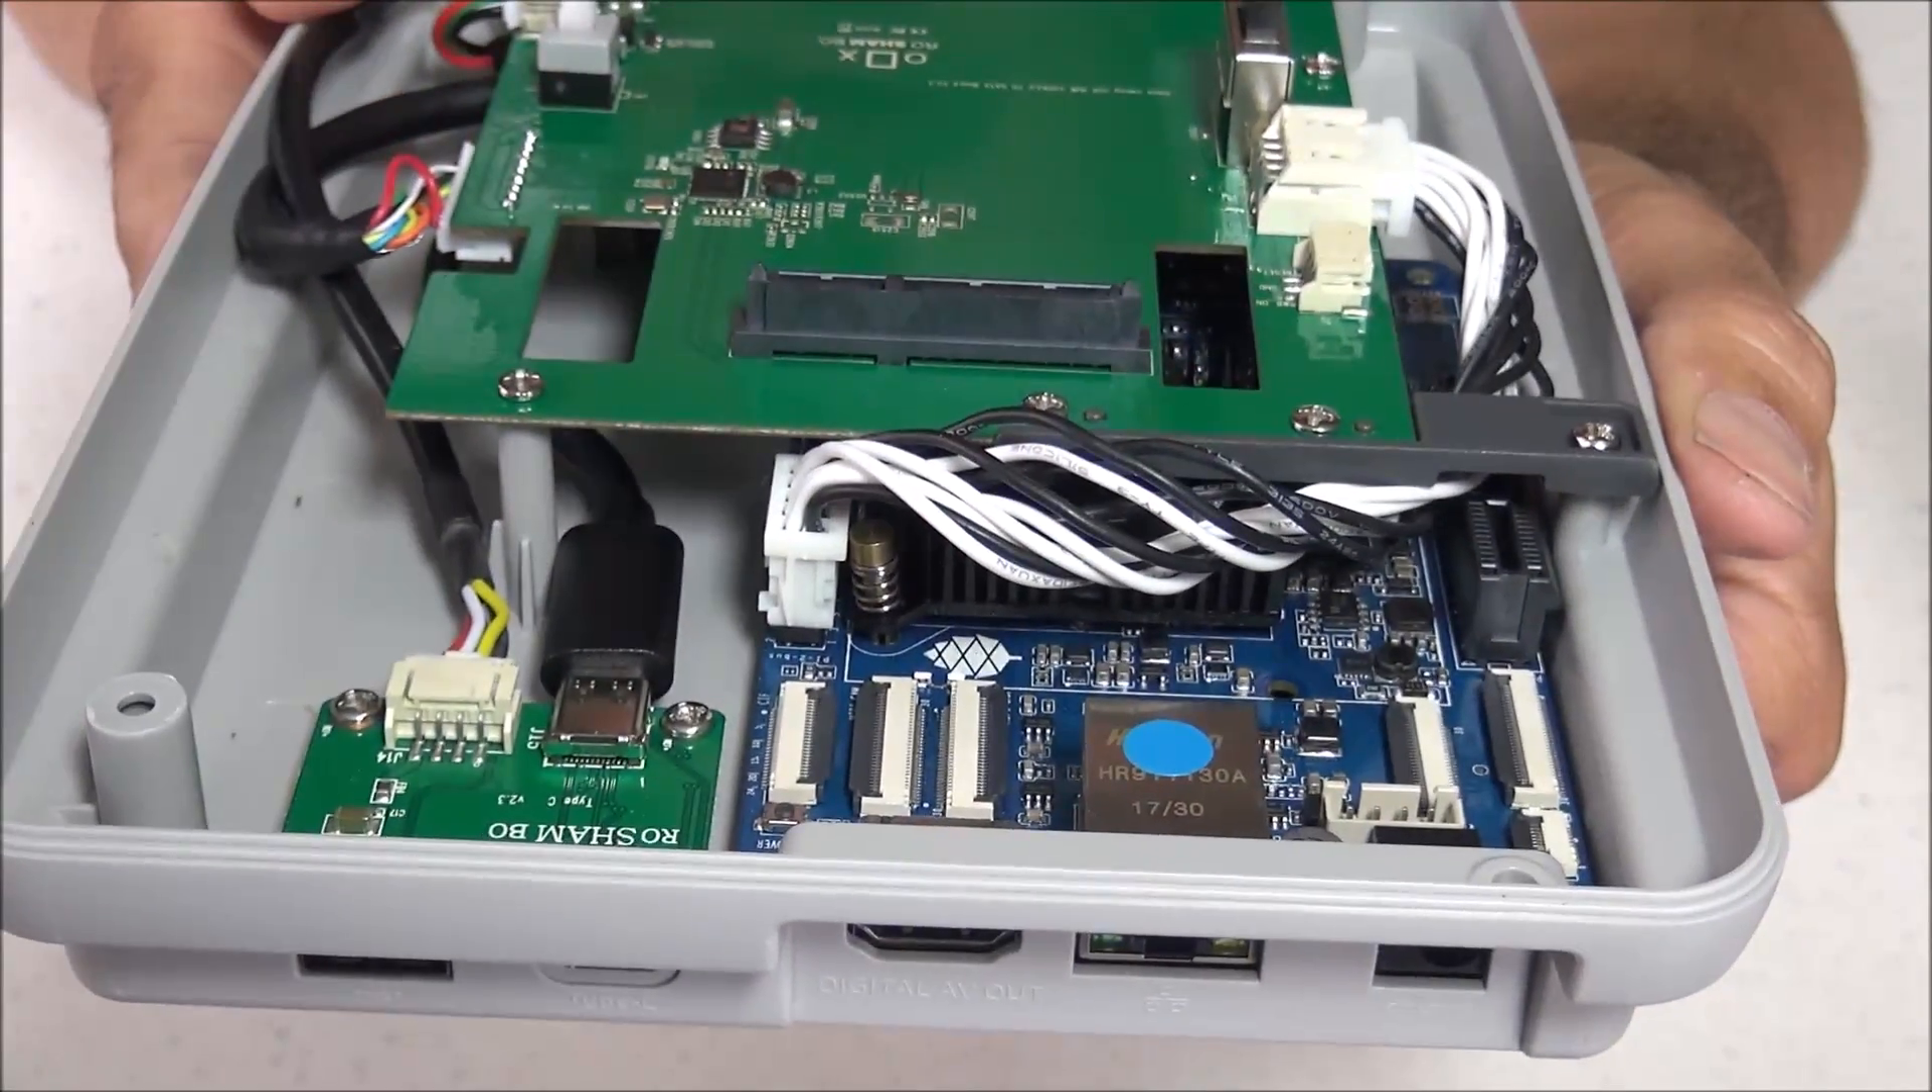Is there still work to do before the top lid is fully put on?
Yes.